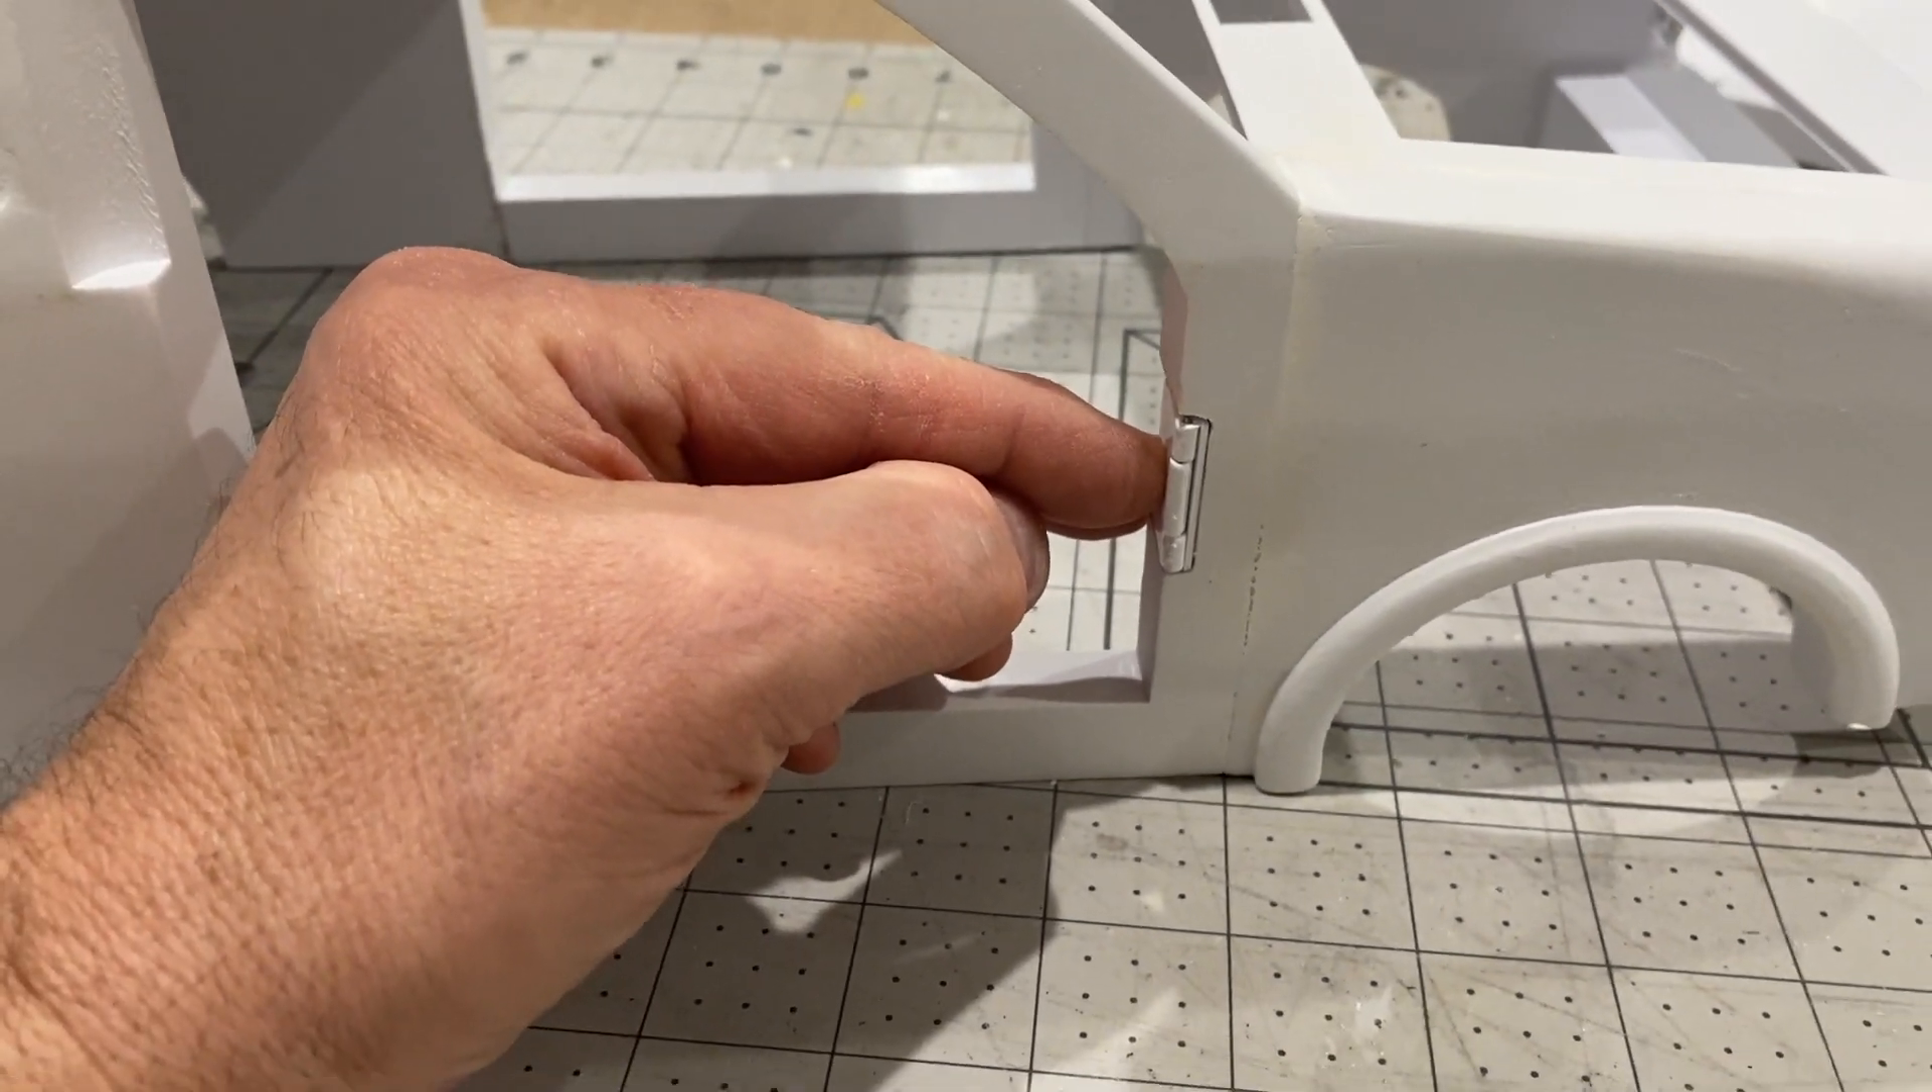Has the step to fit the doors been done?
No.